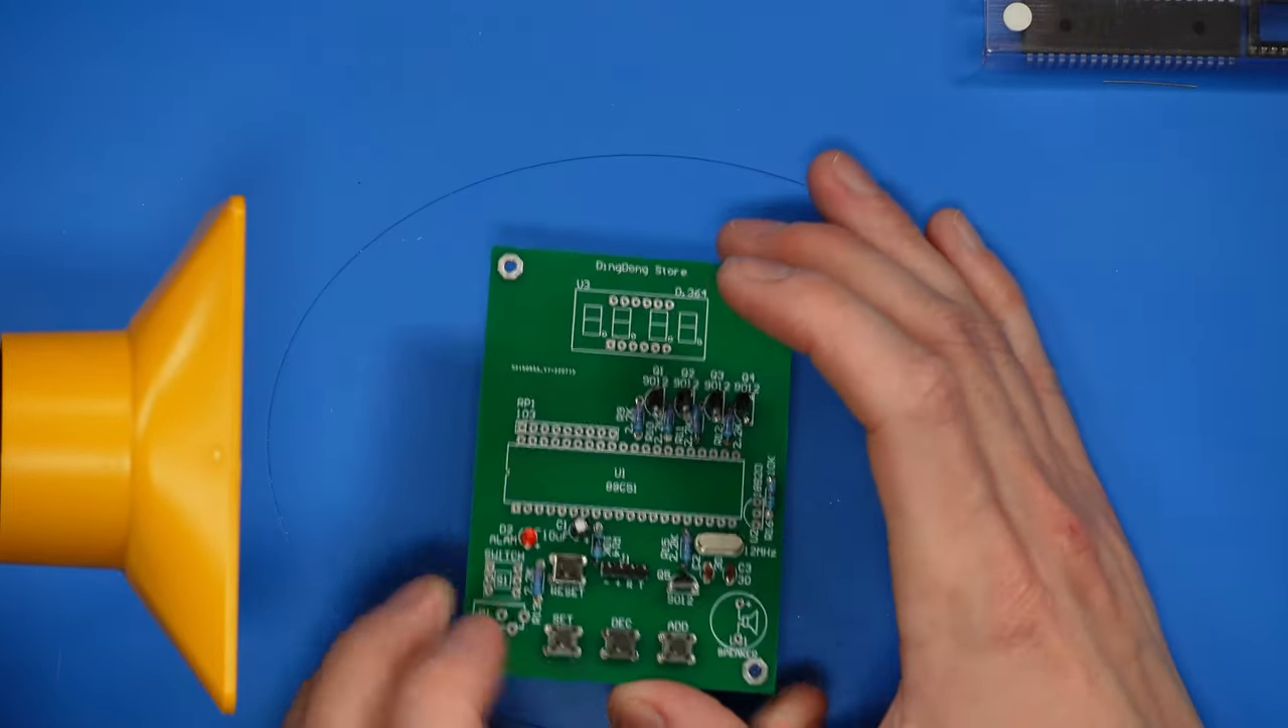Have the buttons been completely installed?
Yes.